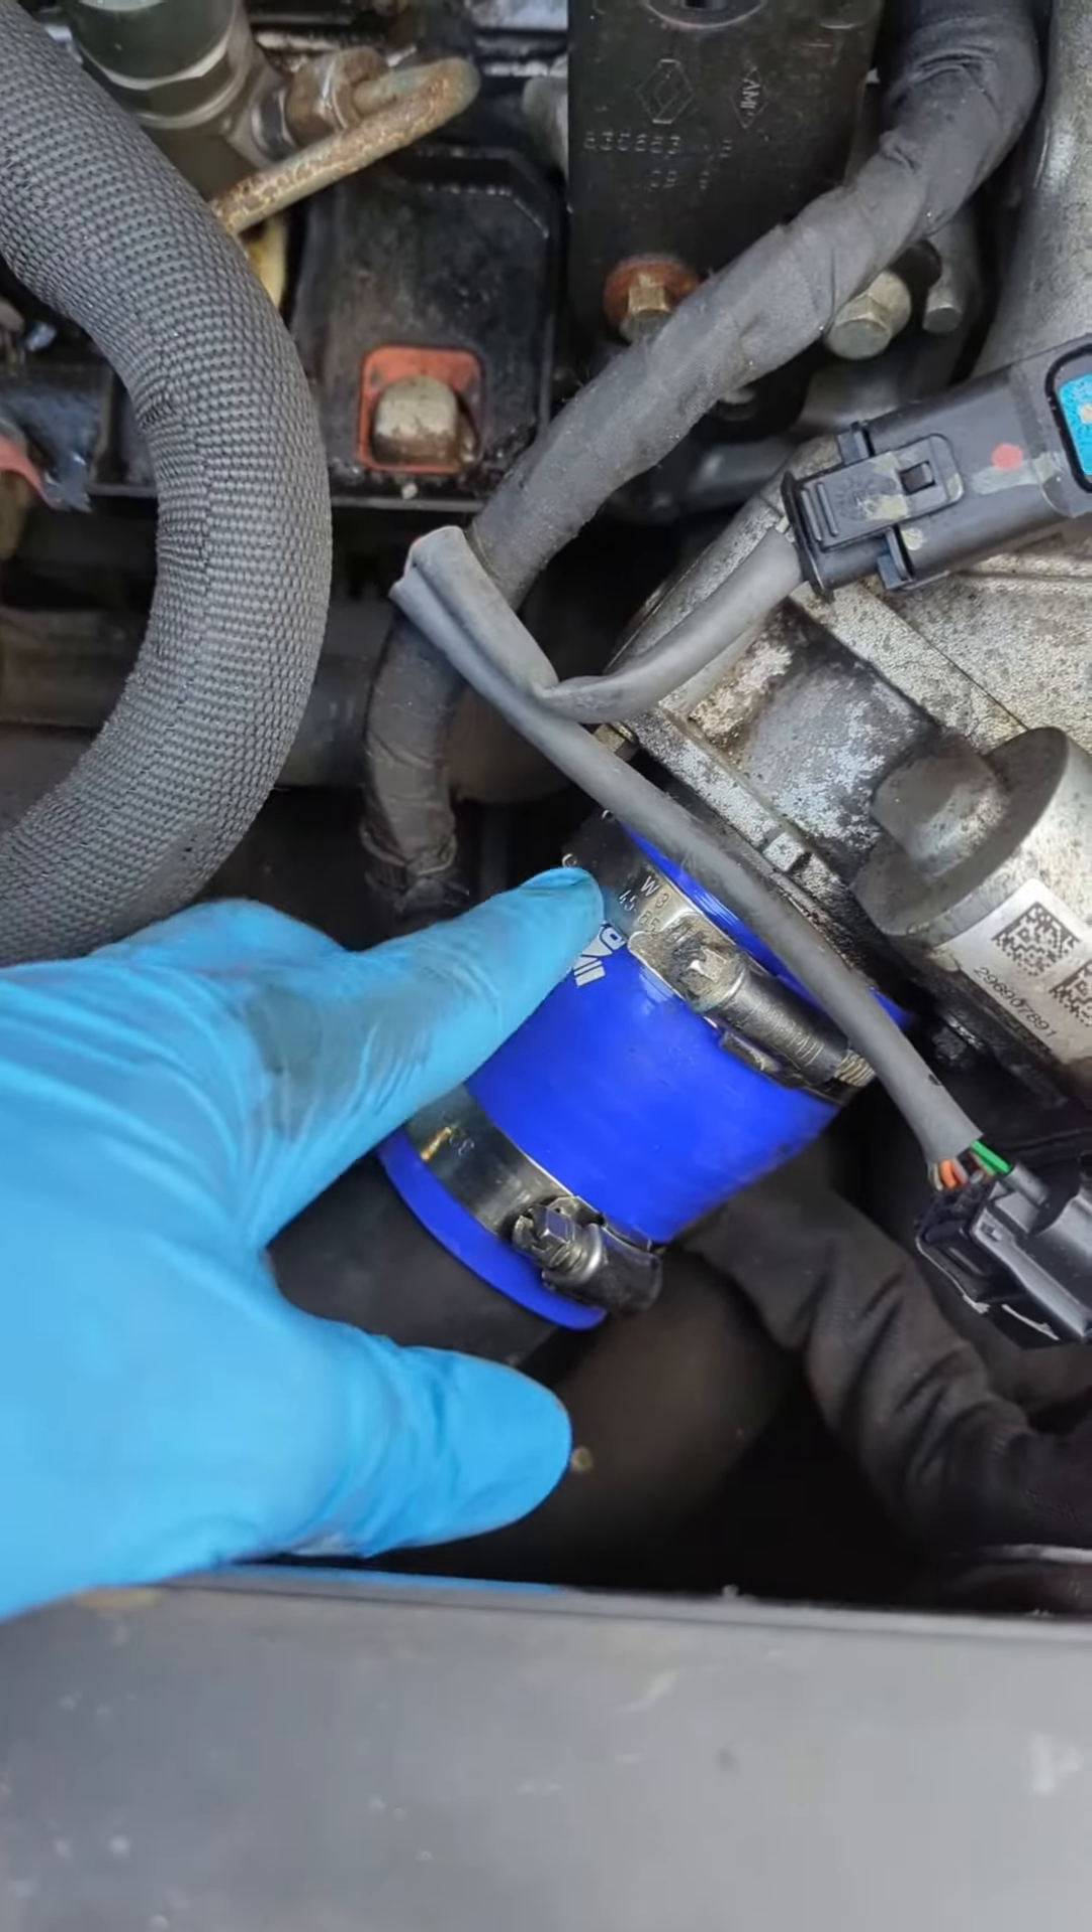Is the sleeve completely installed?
Yes.